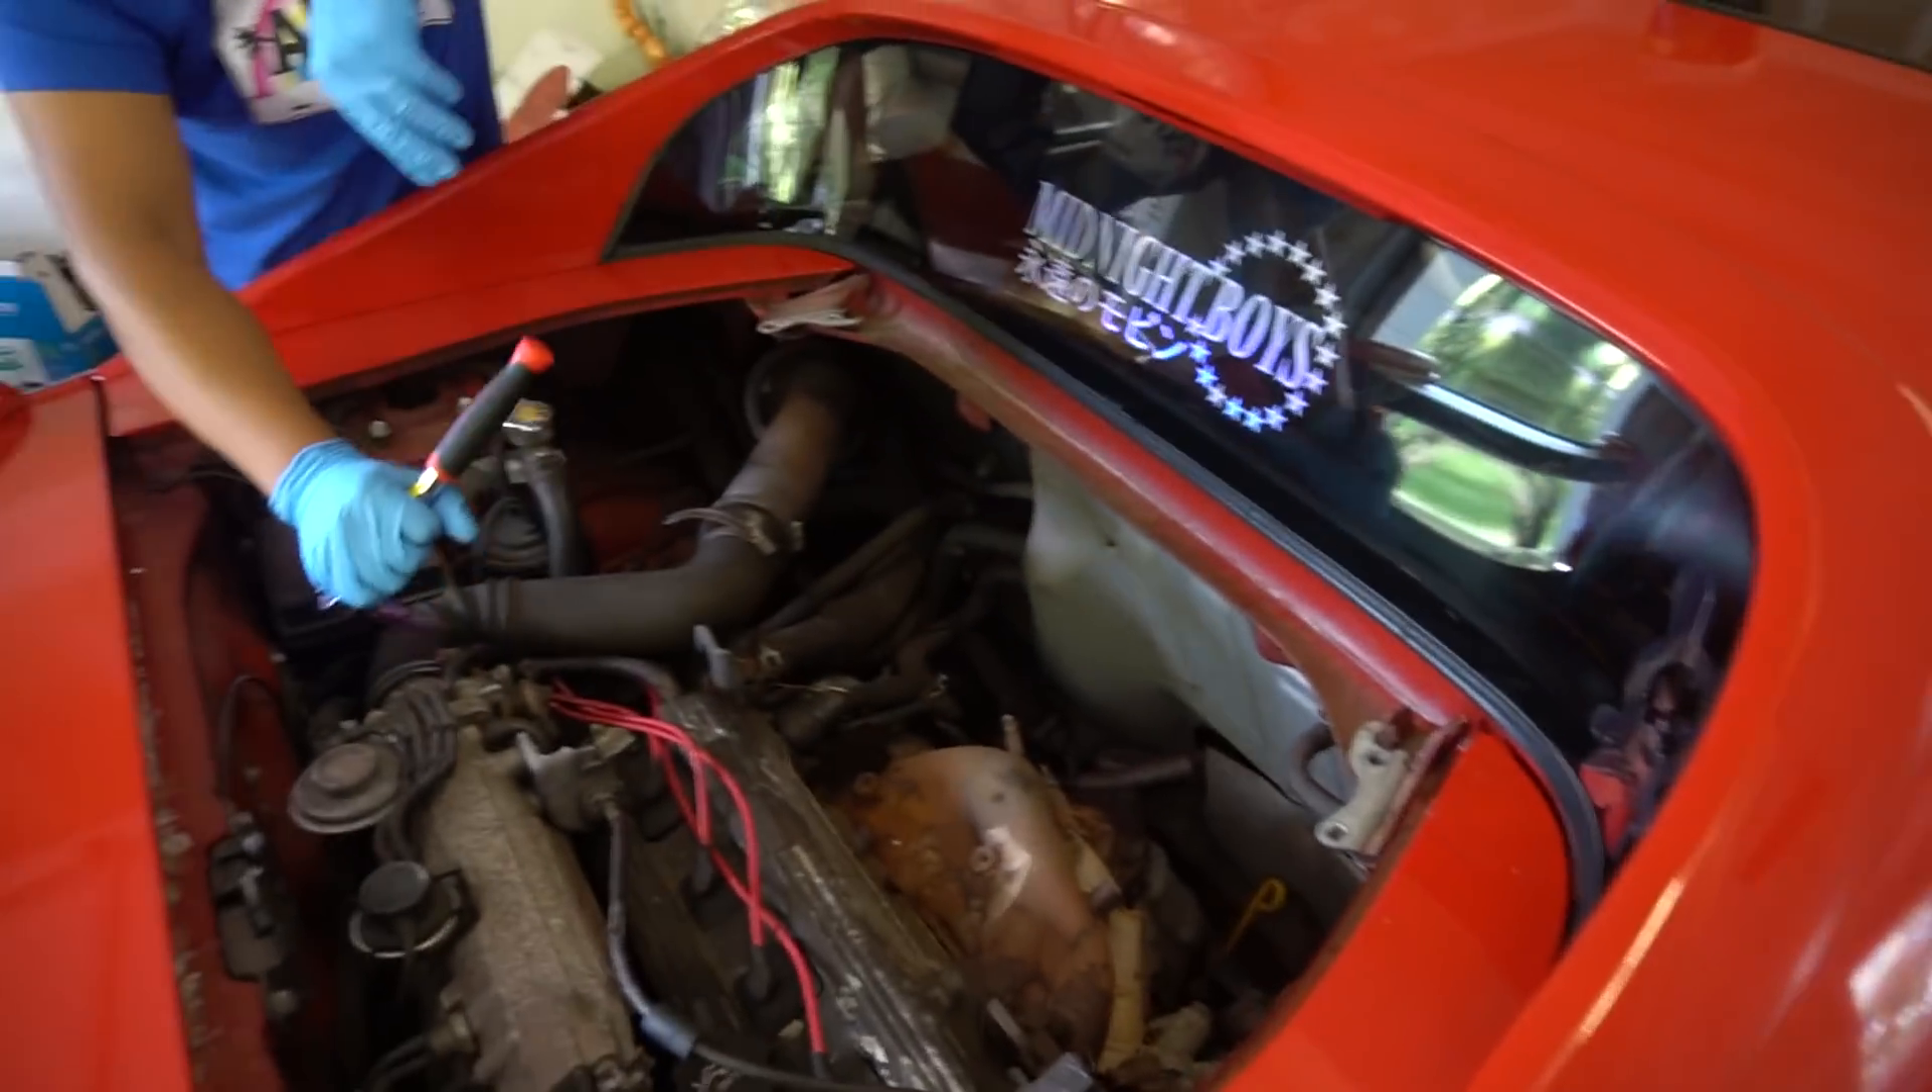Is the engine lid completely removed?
Yes.